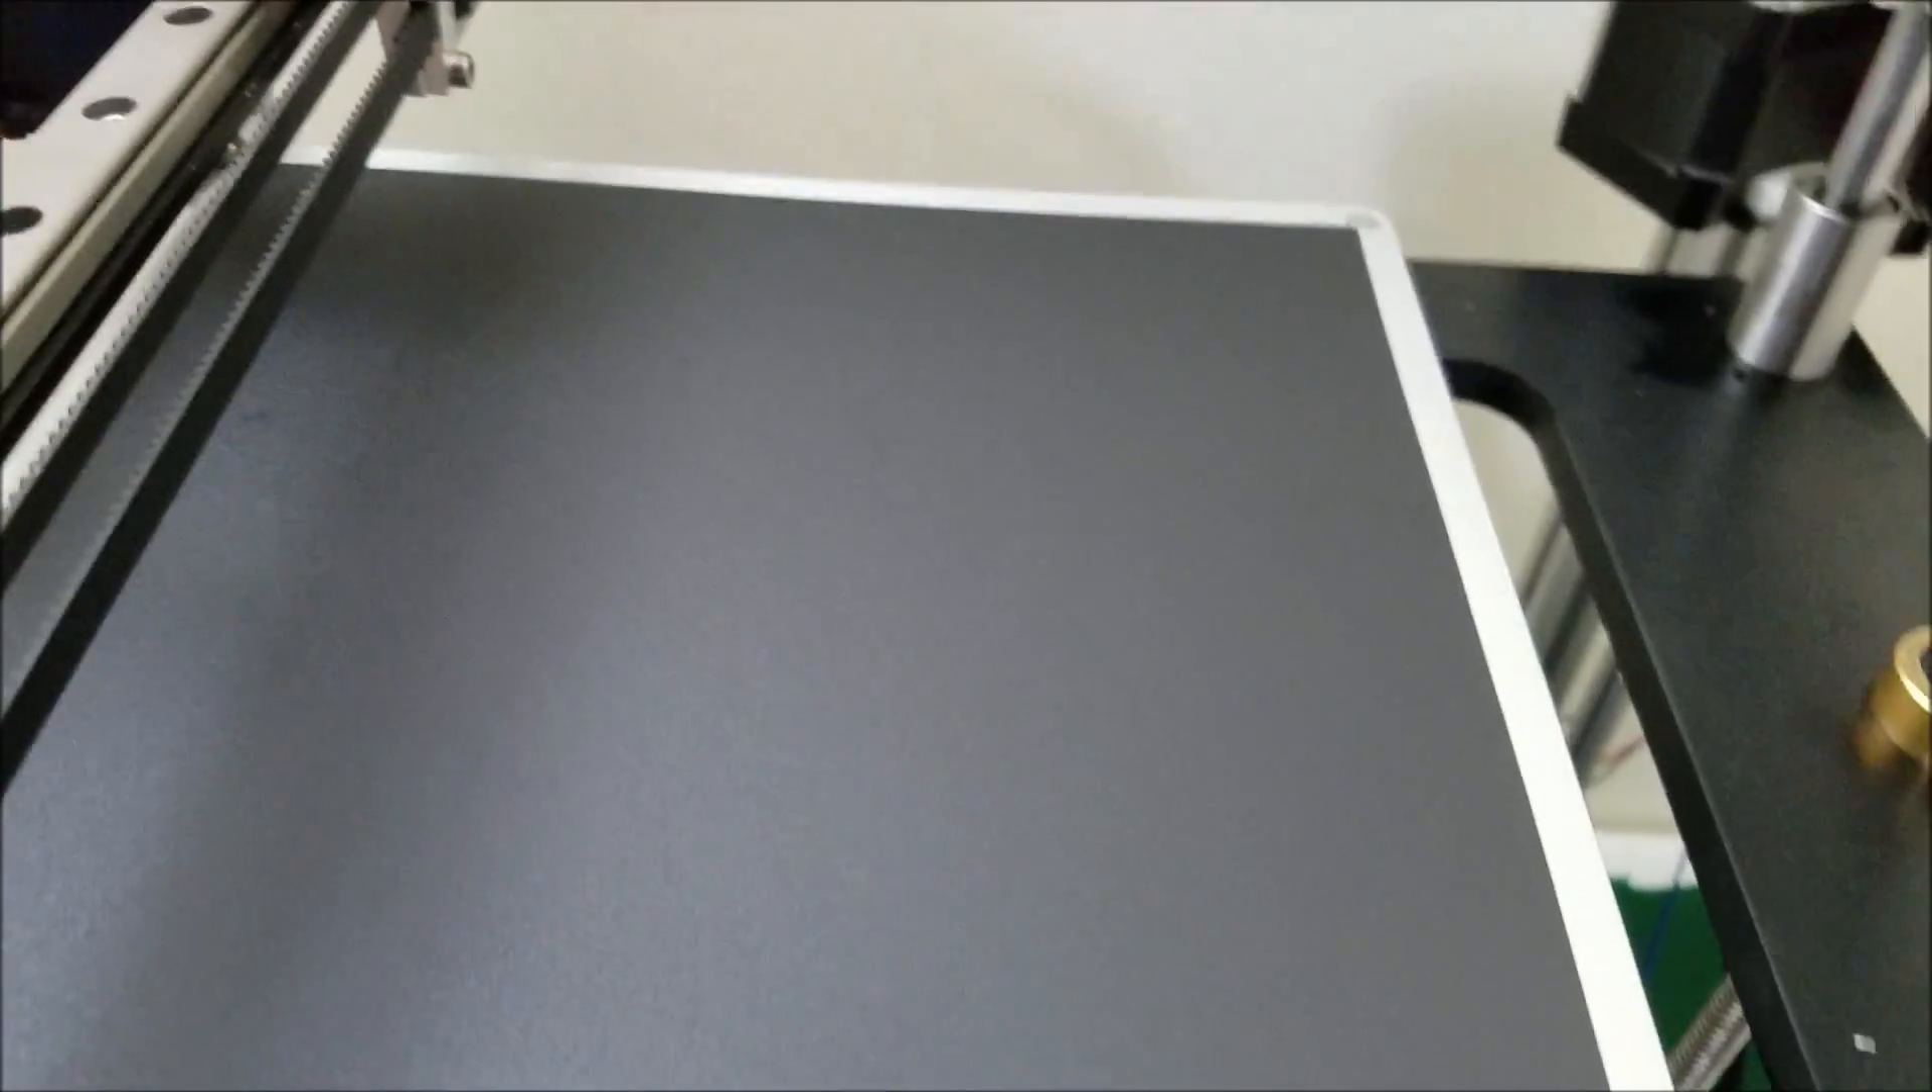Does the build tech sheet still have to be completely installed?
No.